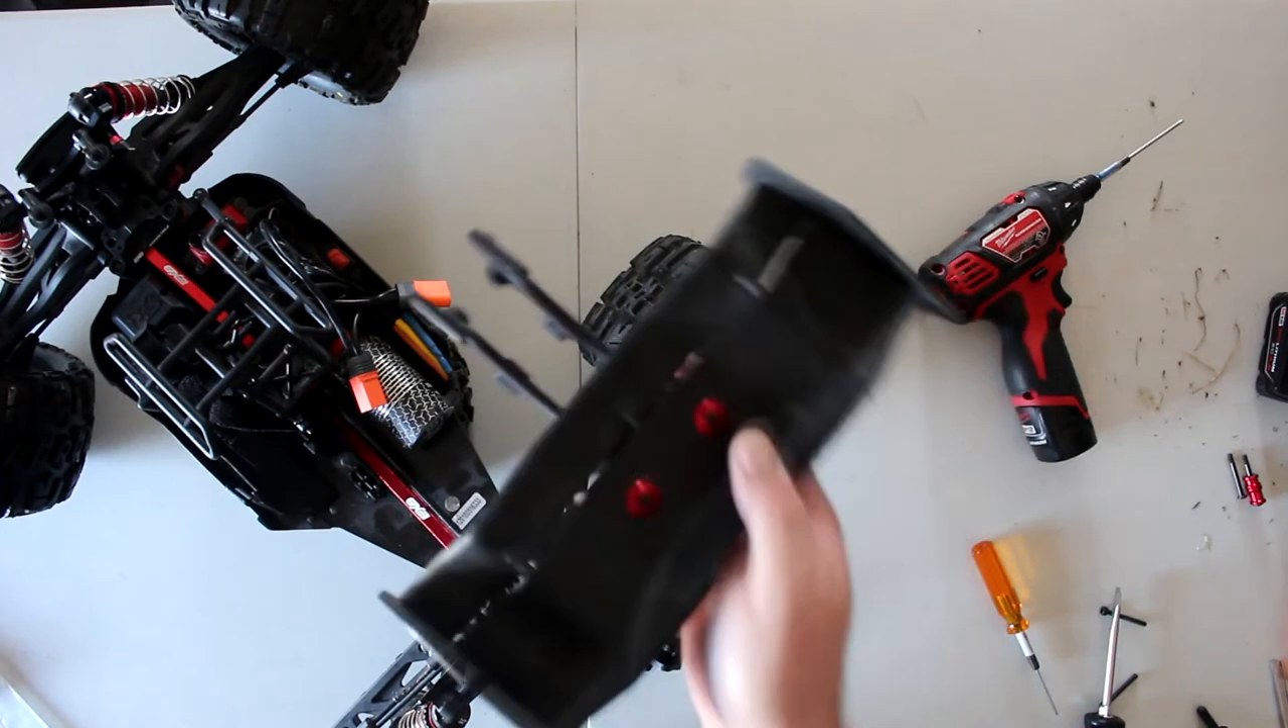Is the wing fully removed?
Yes.